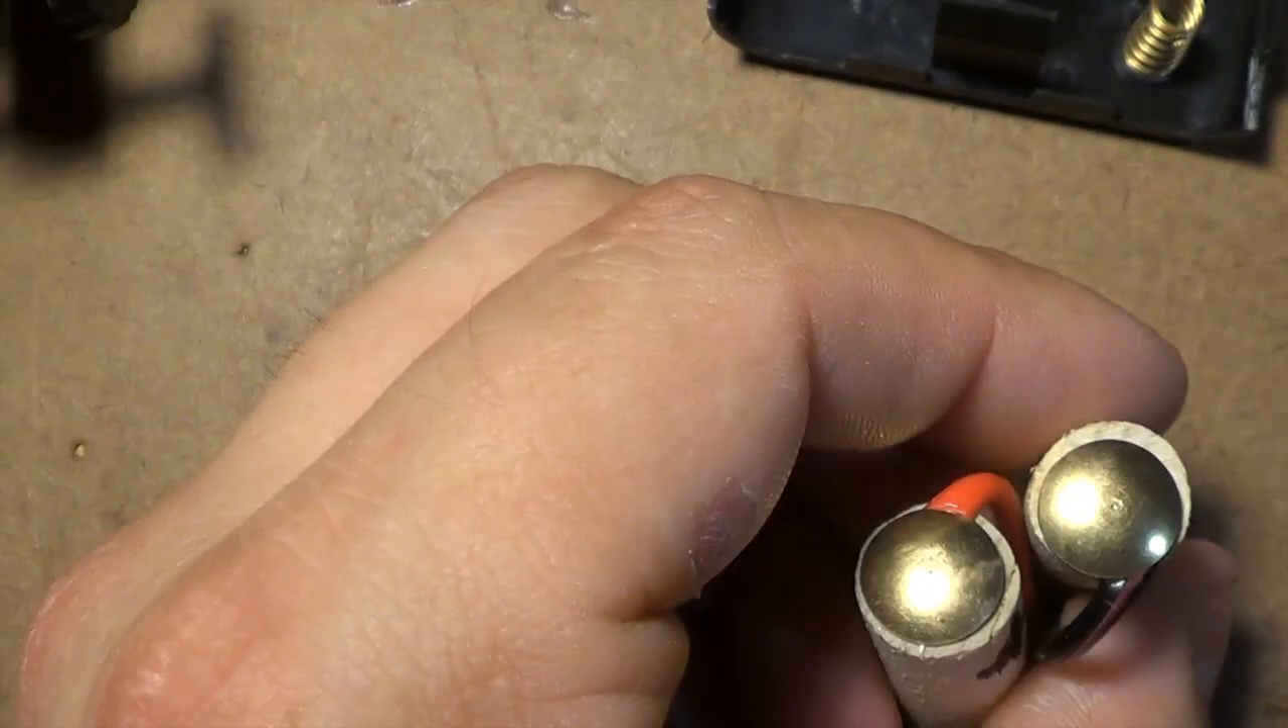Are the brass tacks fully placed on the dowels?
Yes.